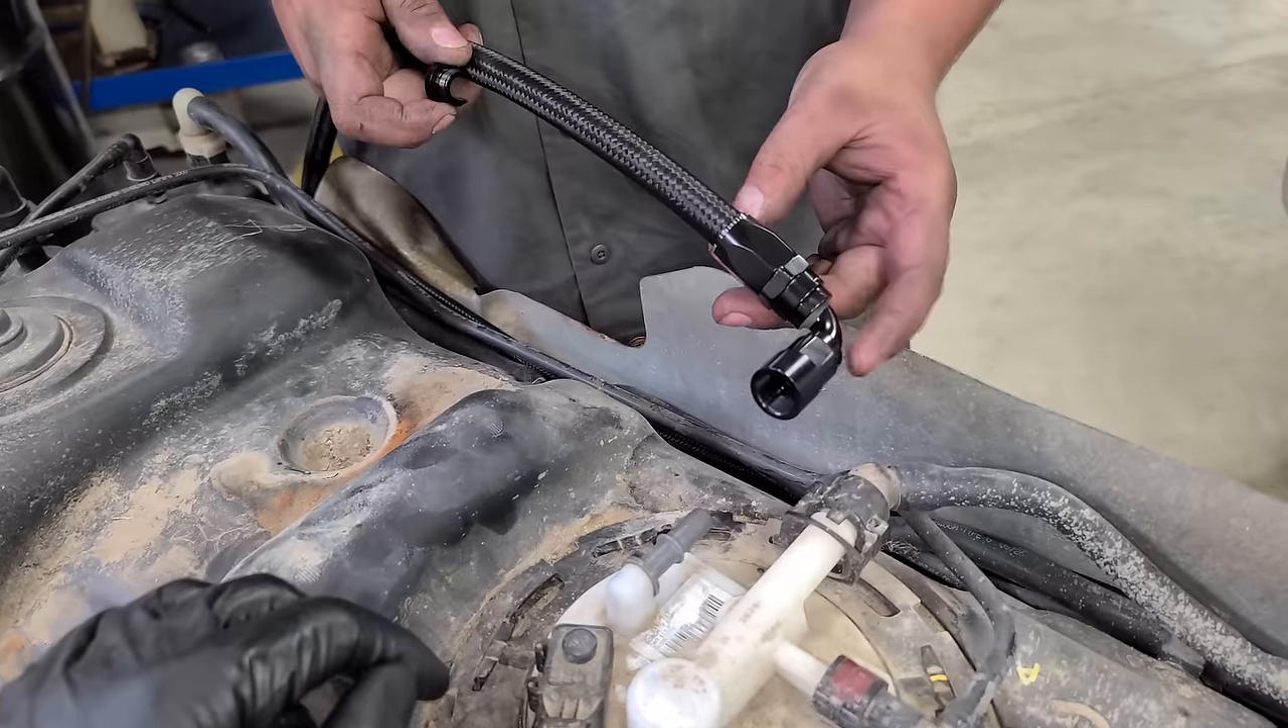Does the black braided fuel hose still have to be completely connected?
Yes.